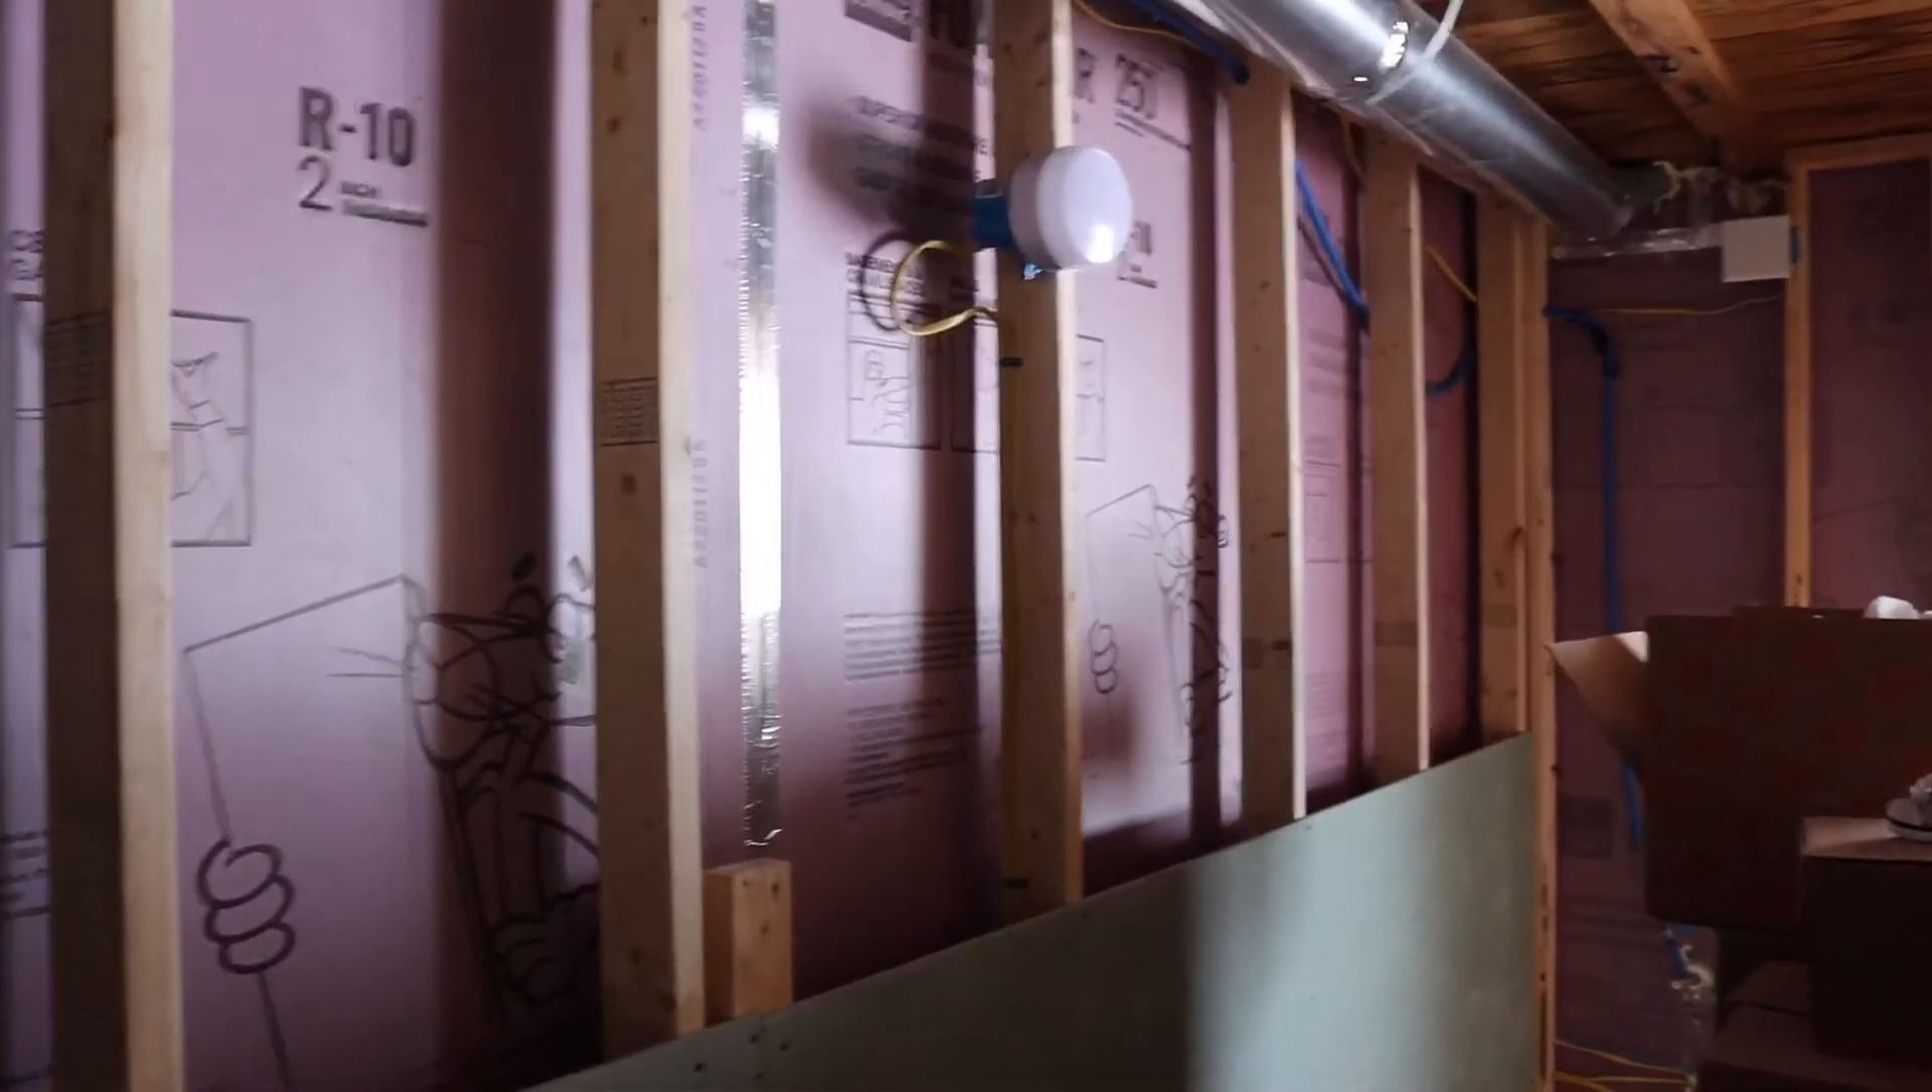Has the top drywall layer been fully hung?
No.